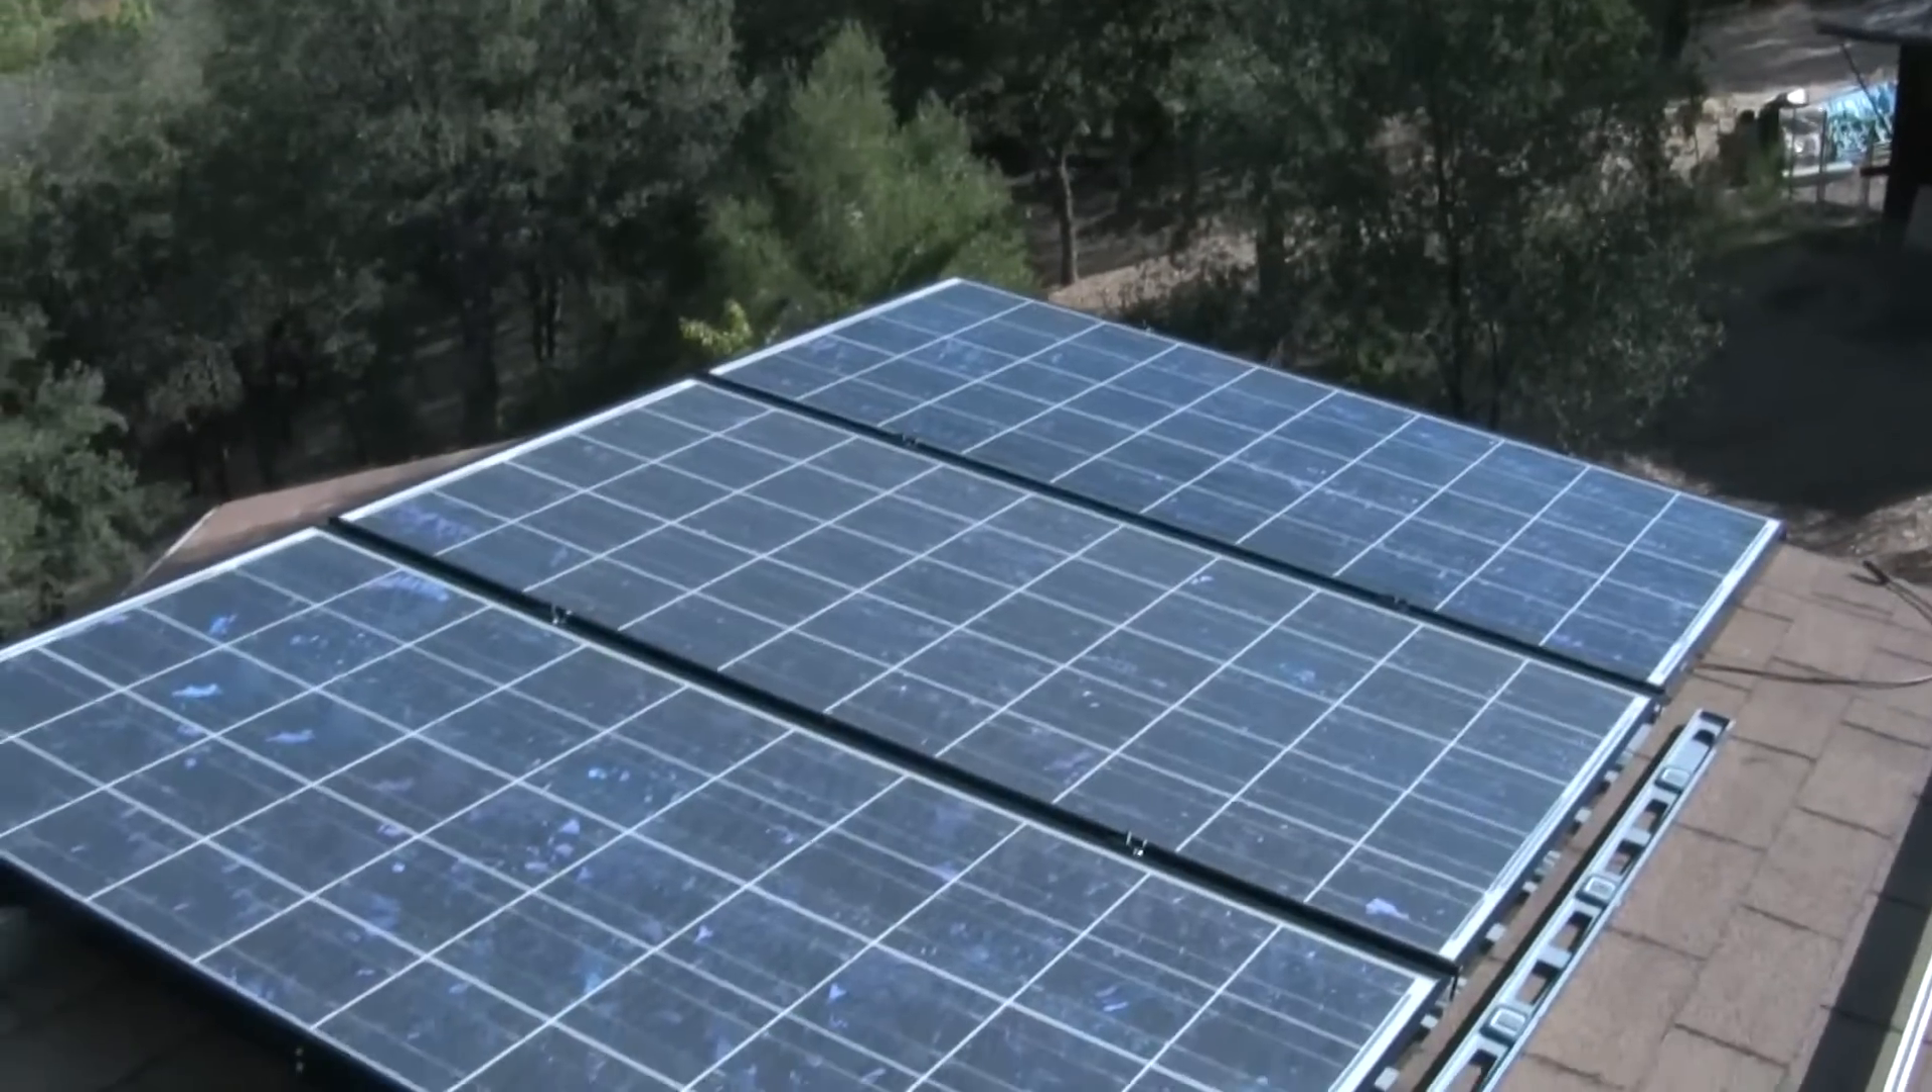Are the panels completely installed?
Yes.